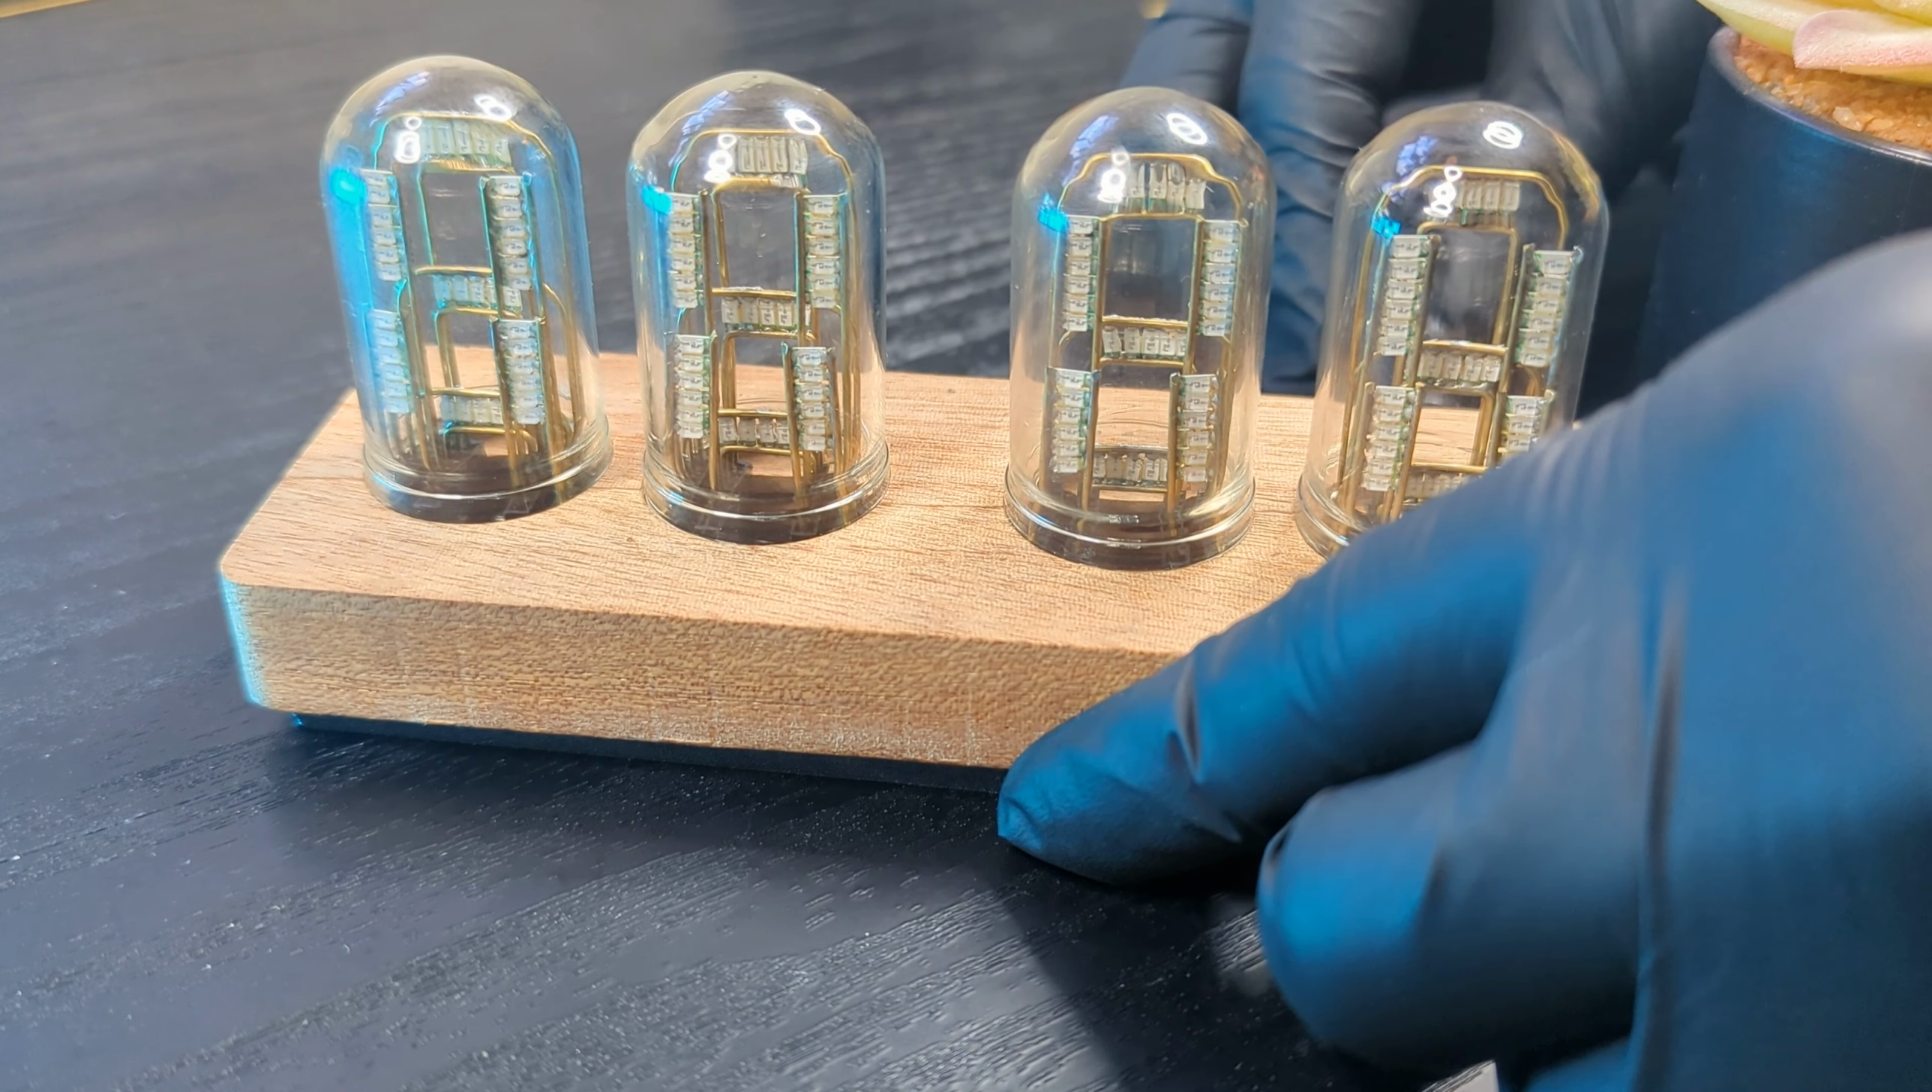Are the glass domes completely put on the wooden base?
Yes.